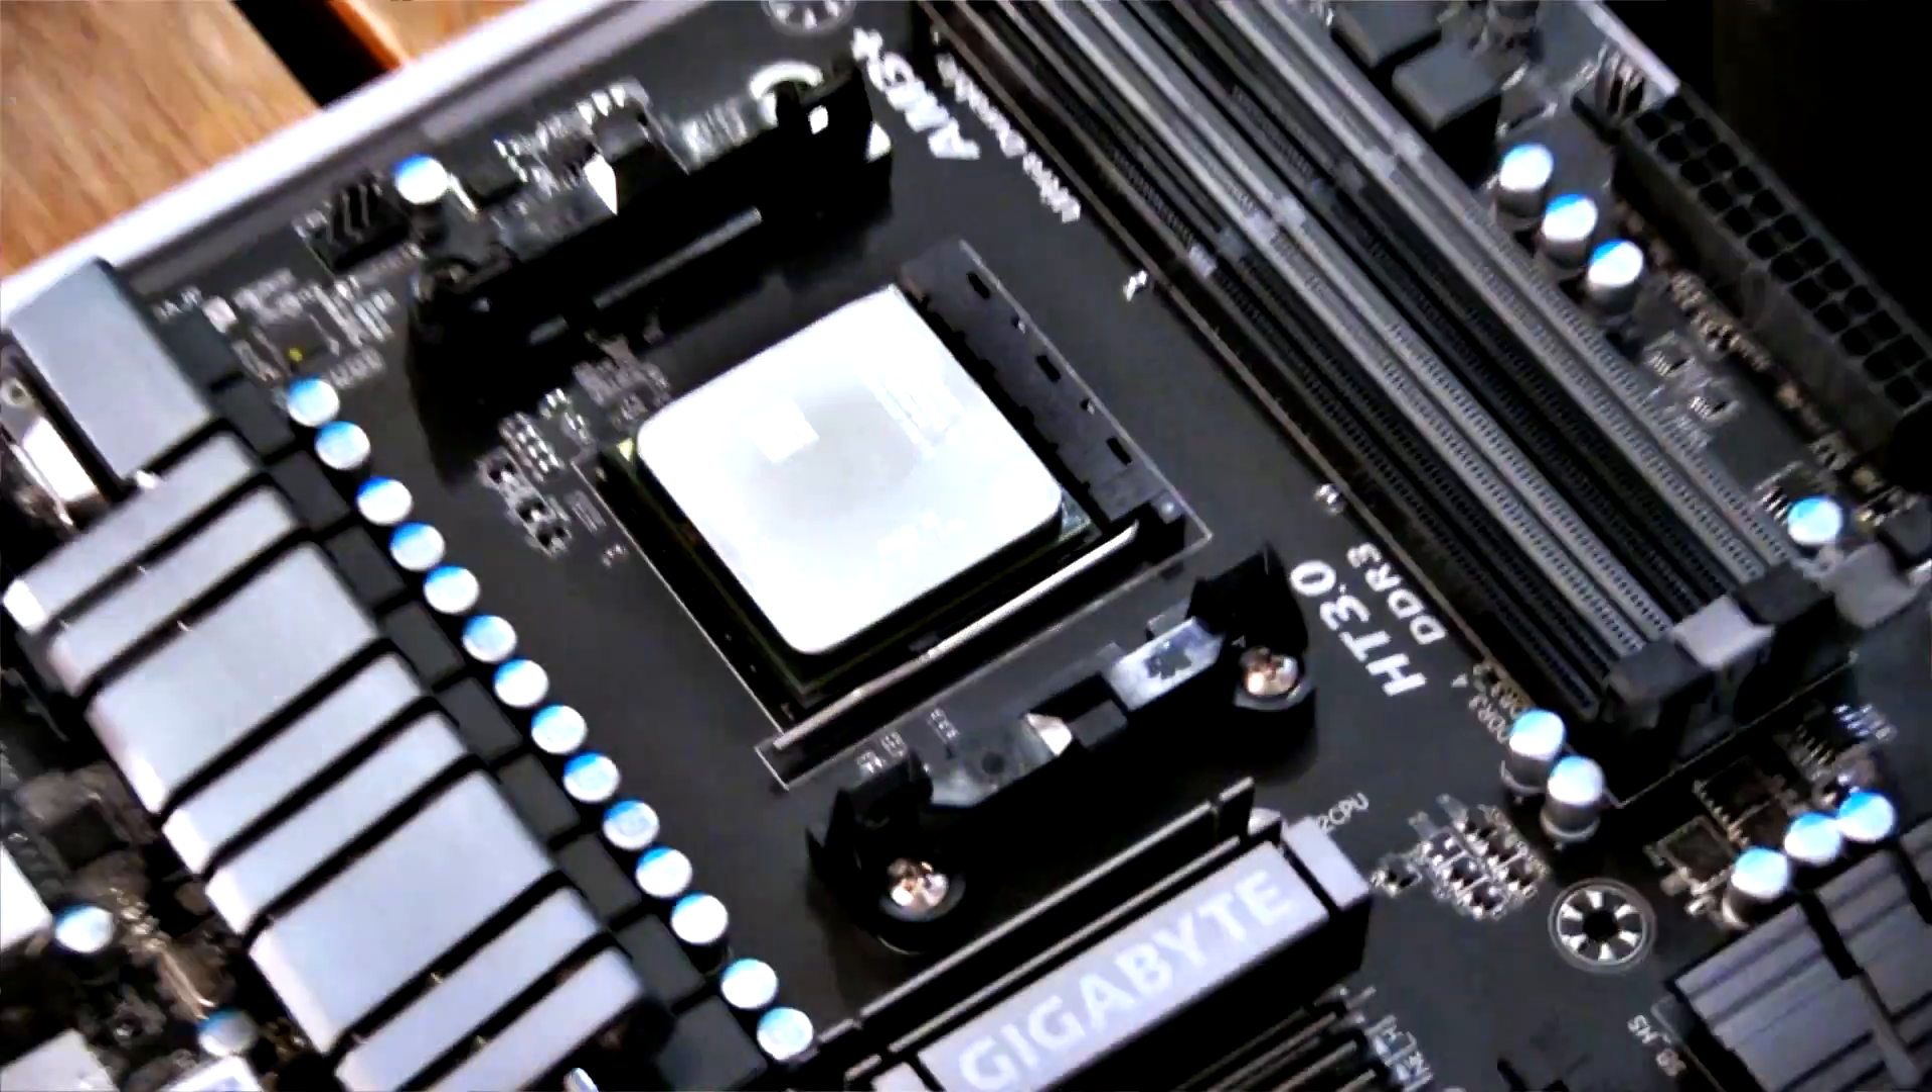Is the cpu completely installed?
Yes.